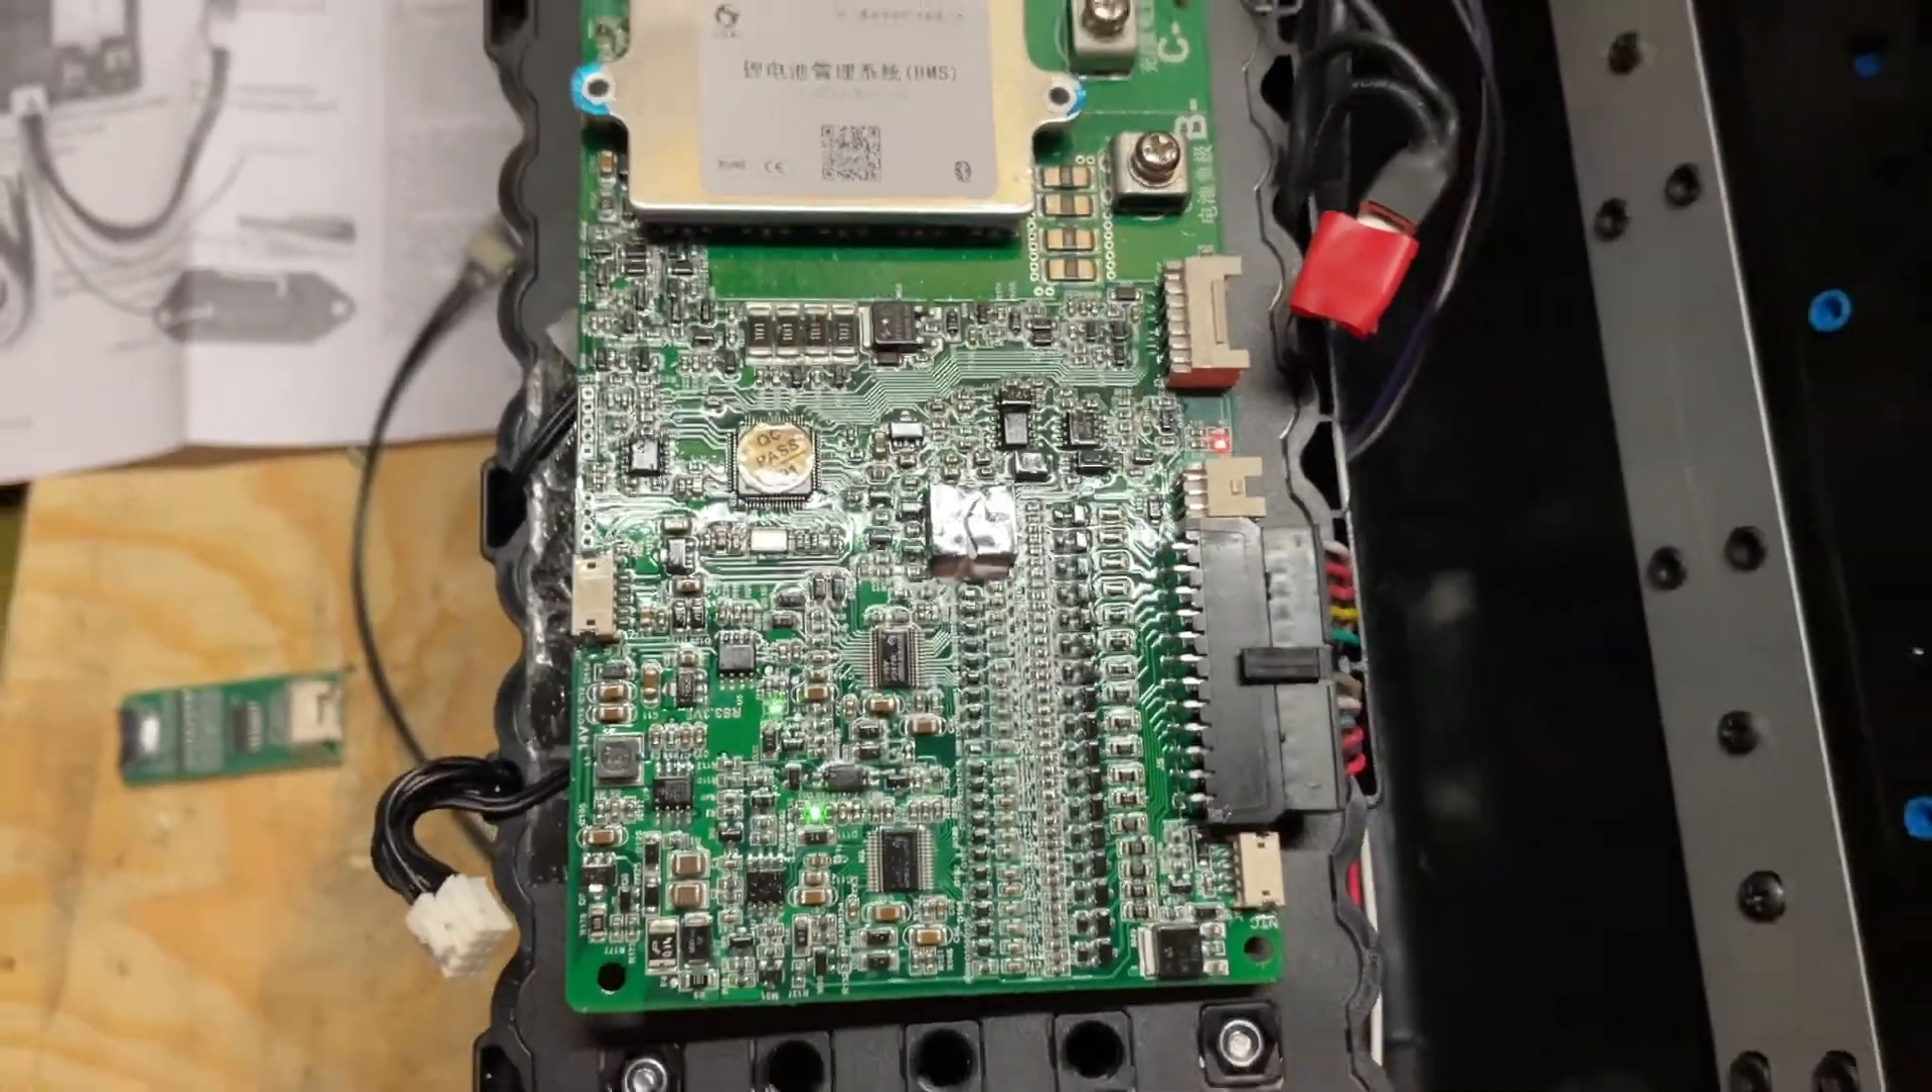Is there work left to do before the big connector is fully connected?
No.